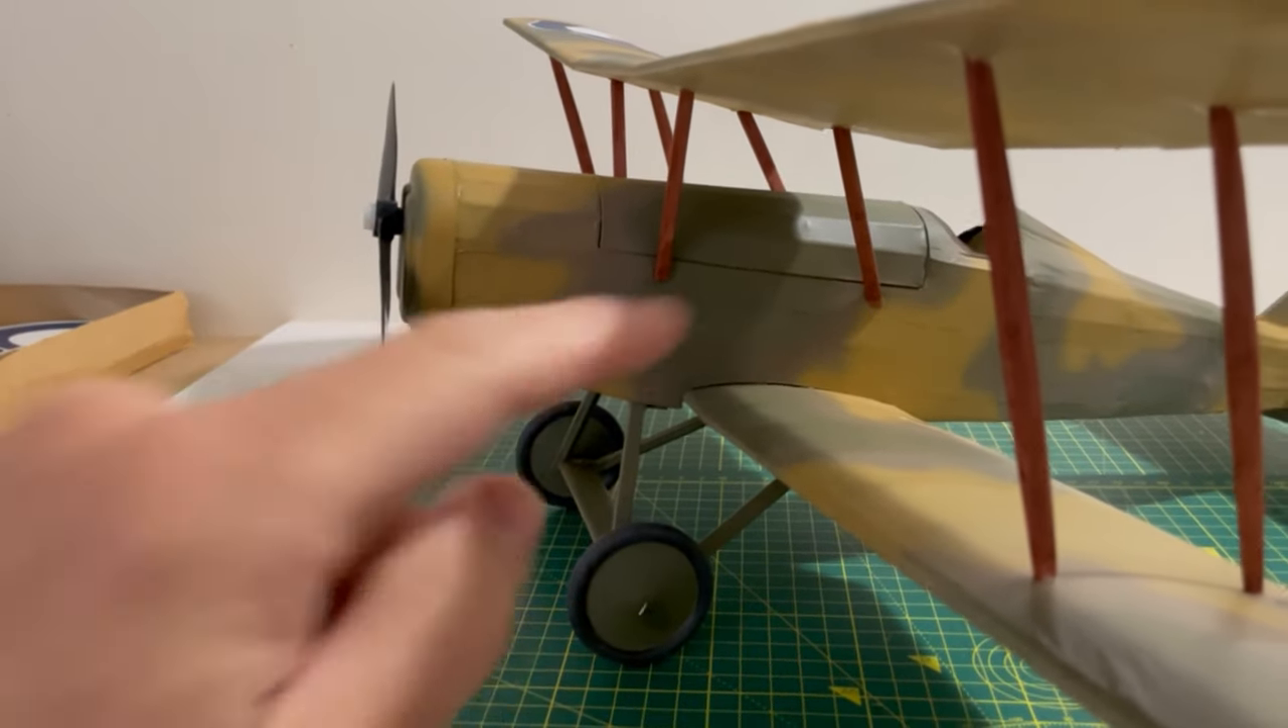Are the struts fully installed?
Yes.